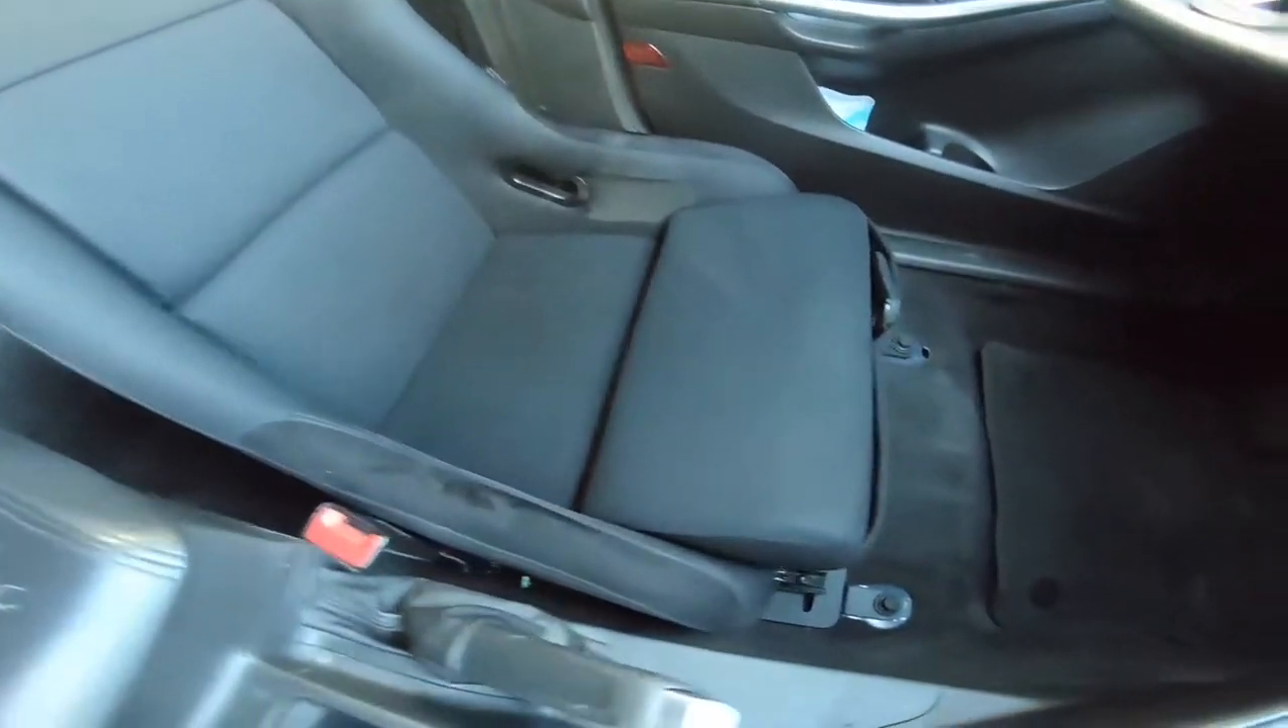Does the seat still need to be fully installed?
No.